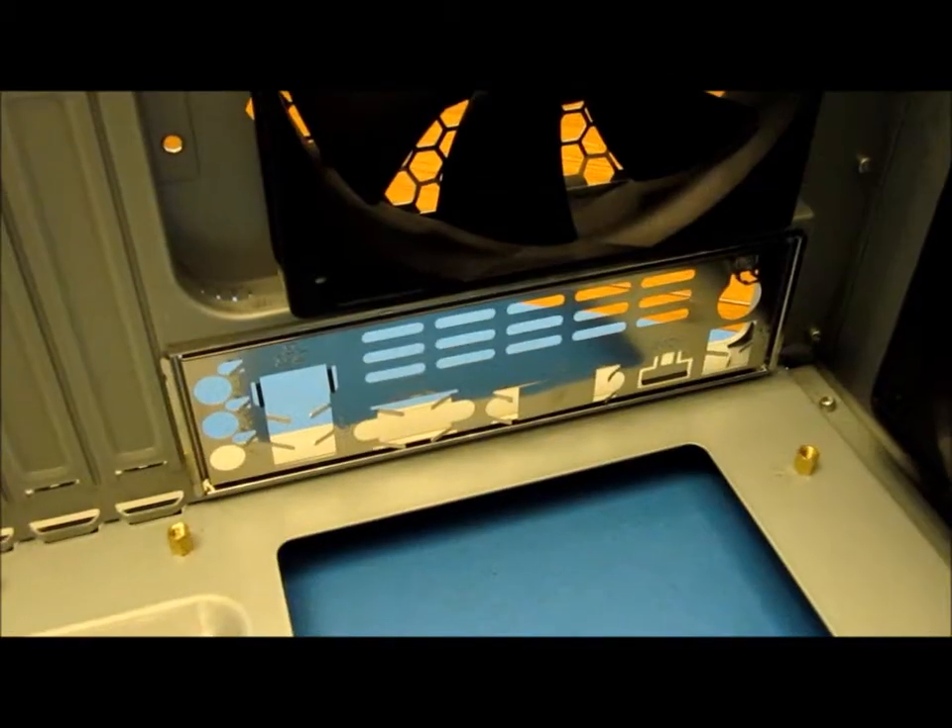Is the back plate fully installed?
Yes.